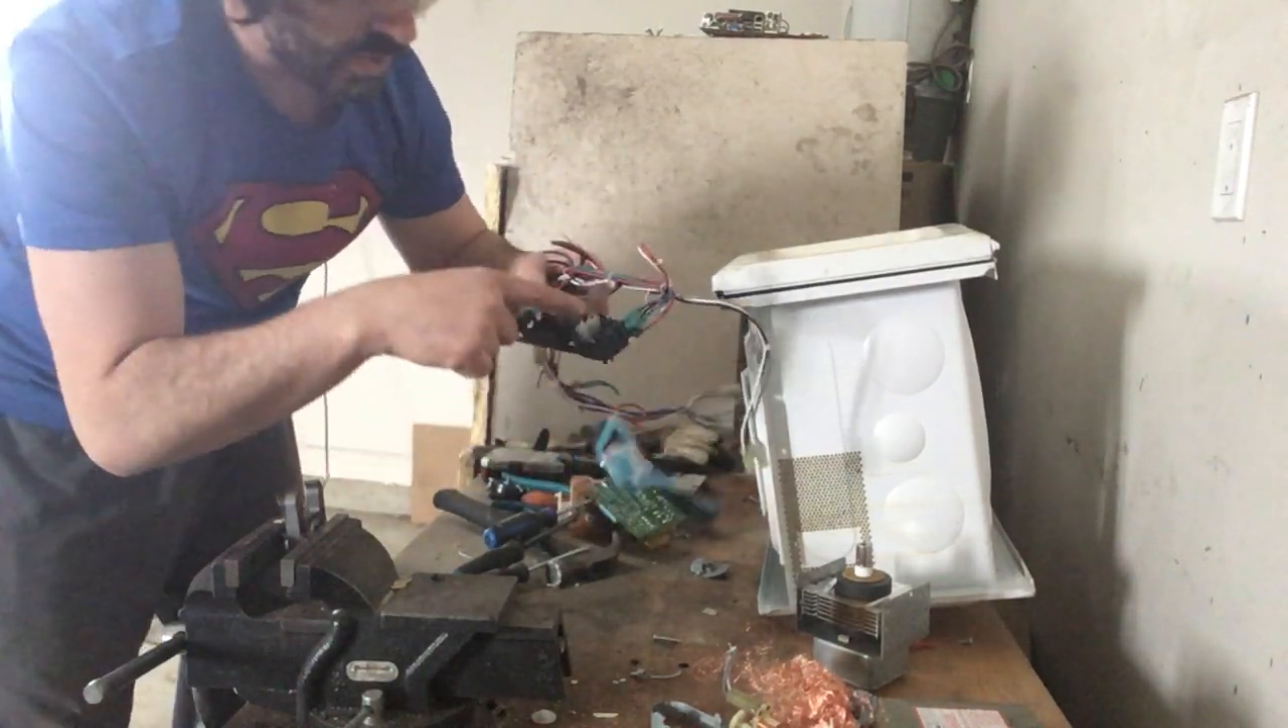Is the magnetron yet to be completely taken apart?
Yes.